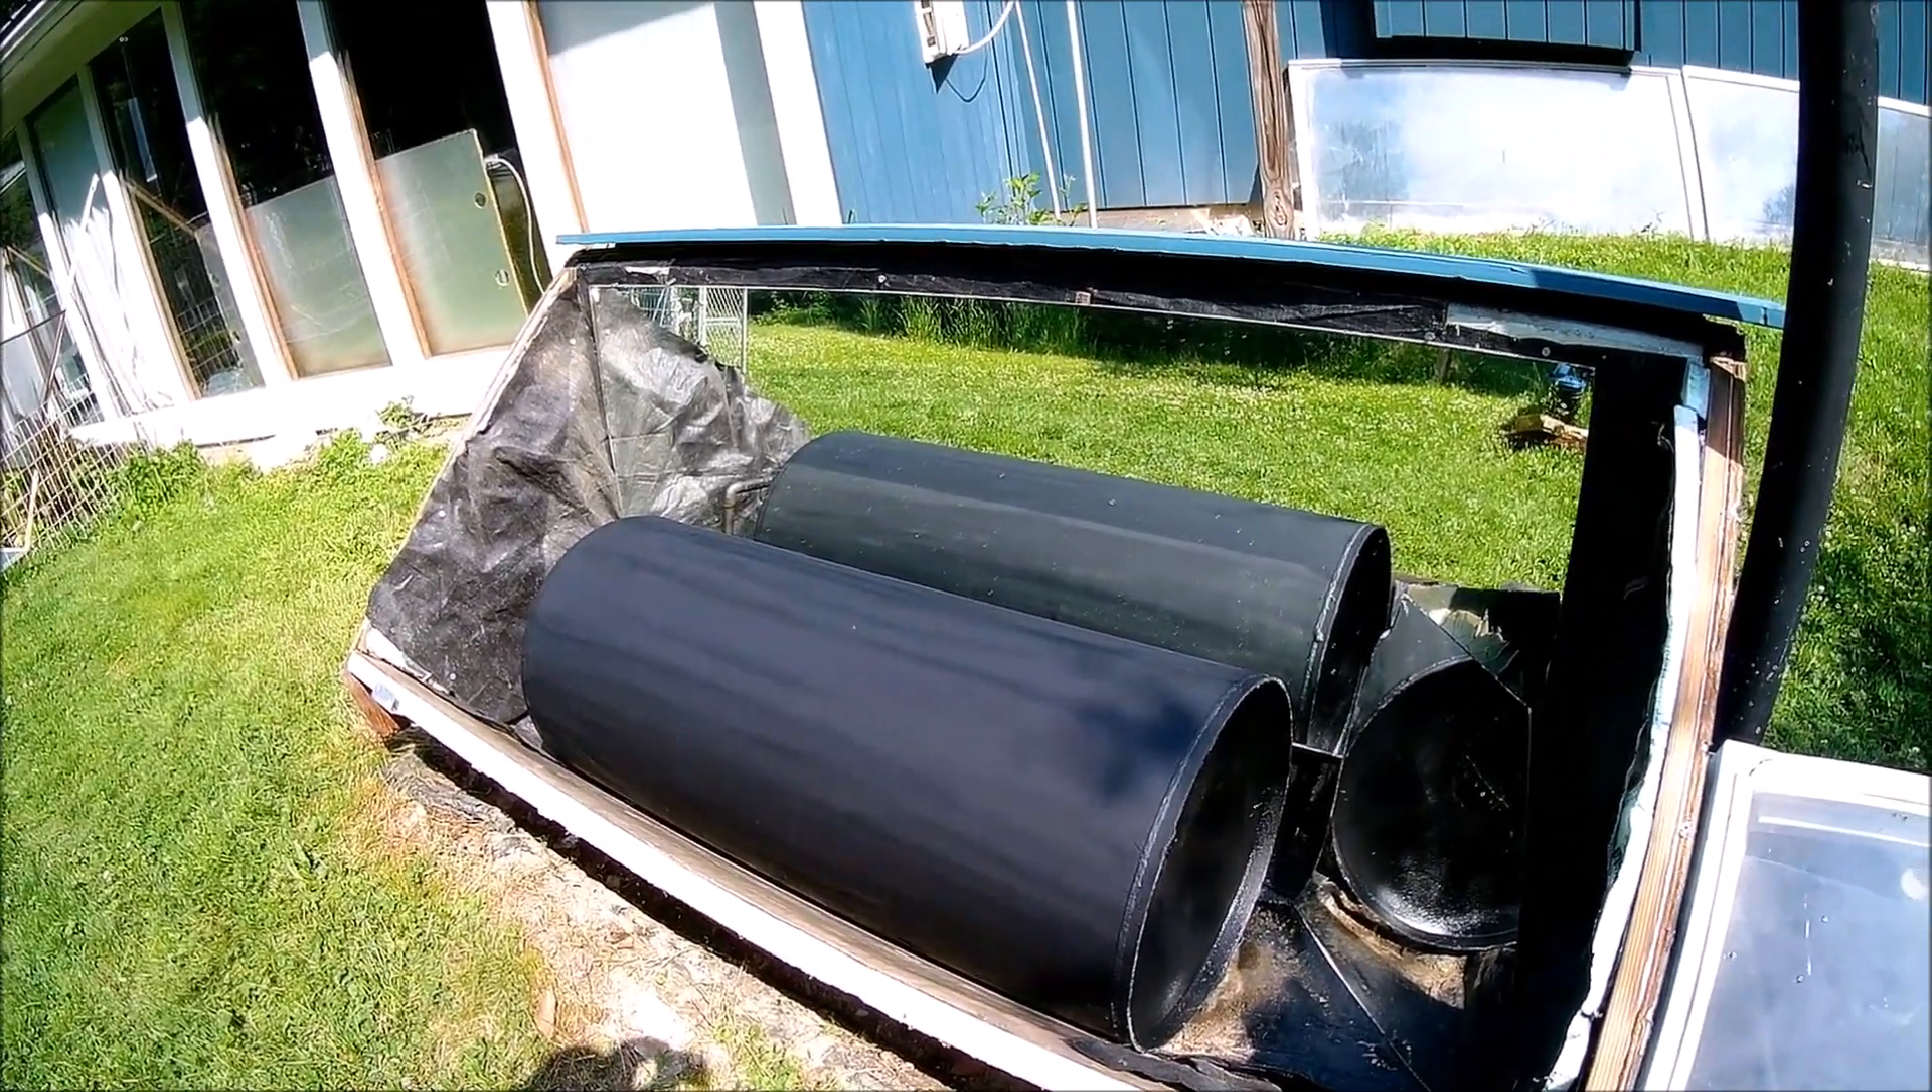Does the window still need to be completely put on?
Yes.